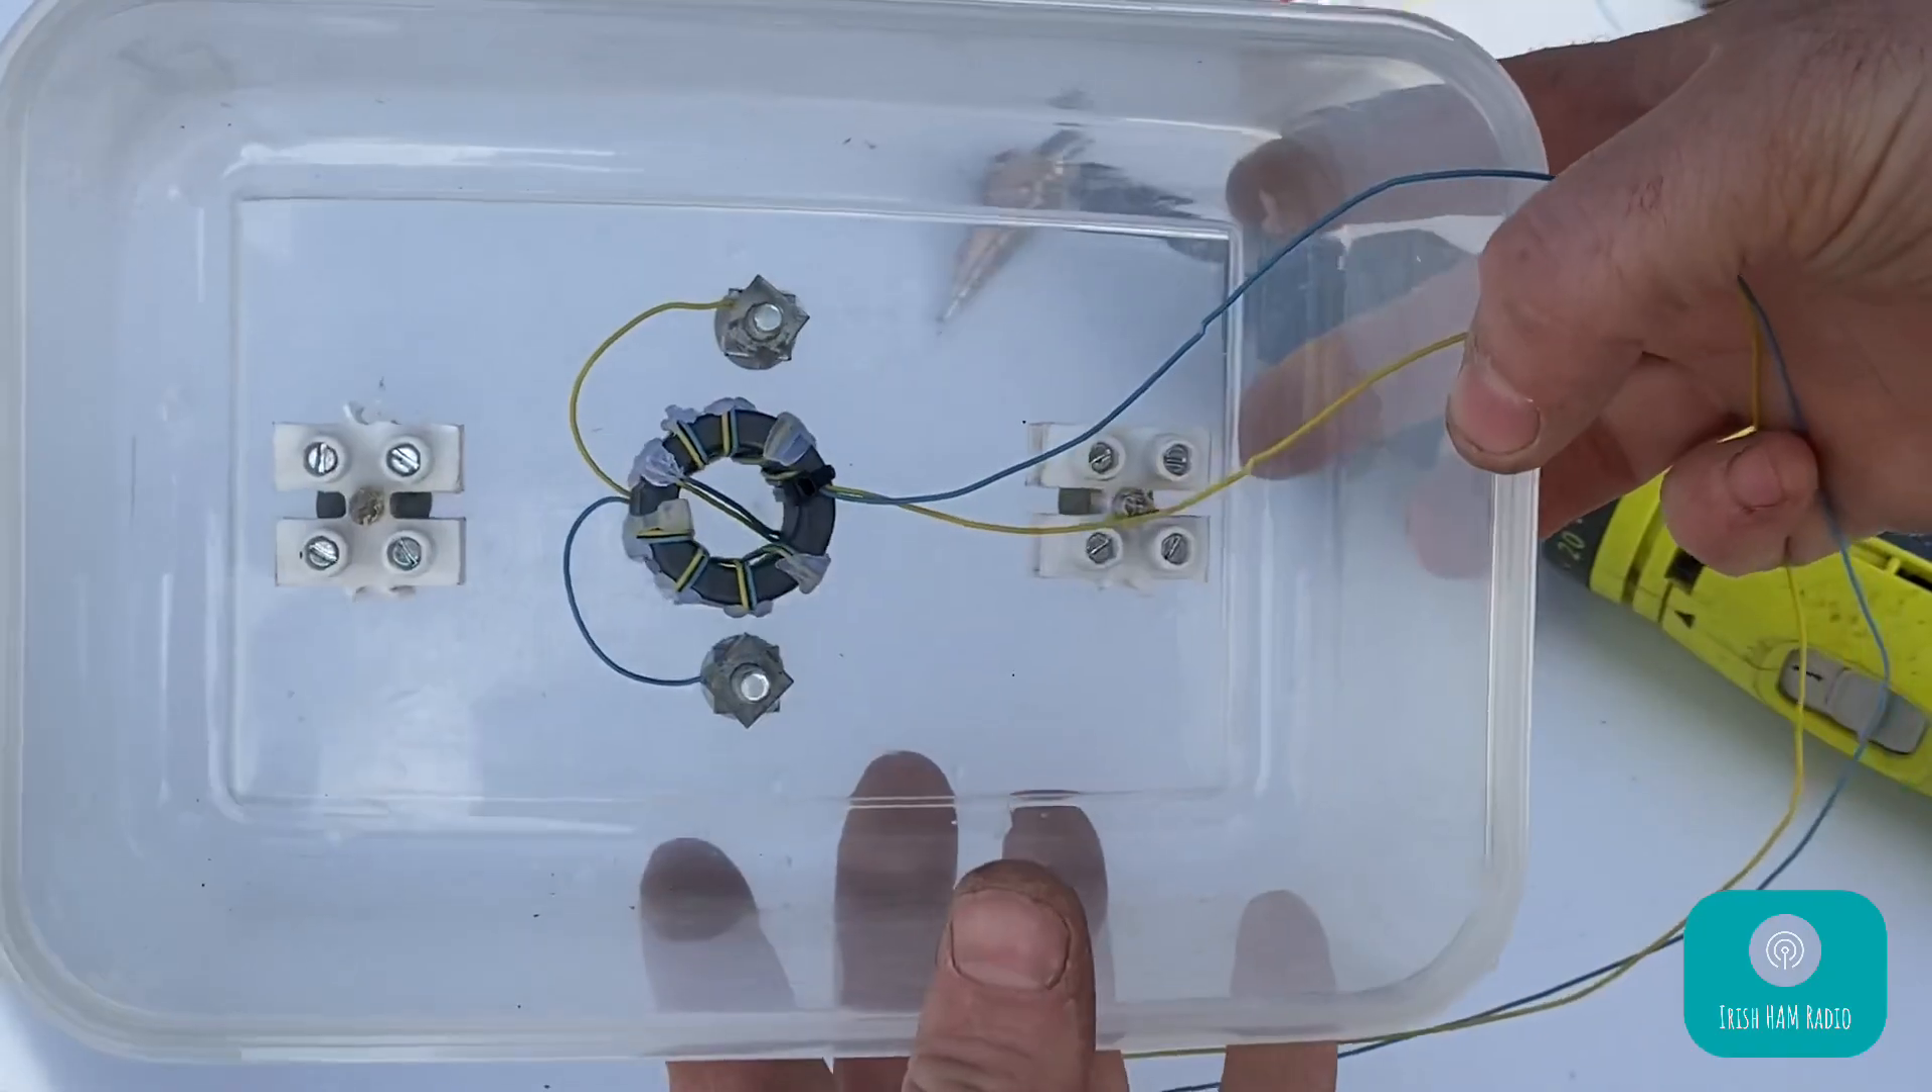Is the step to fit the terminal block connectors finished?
Yes.